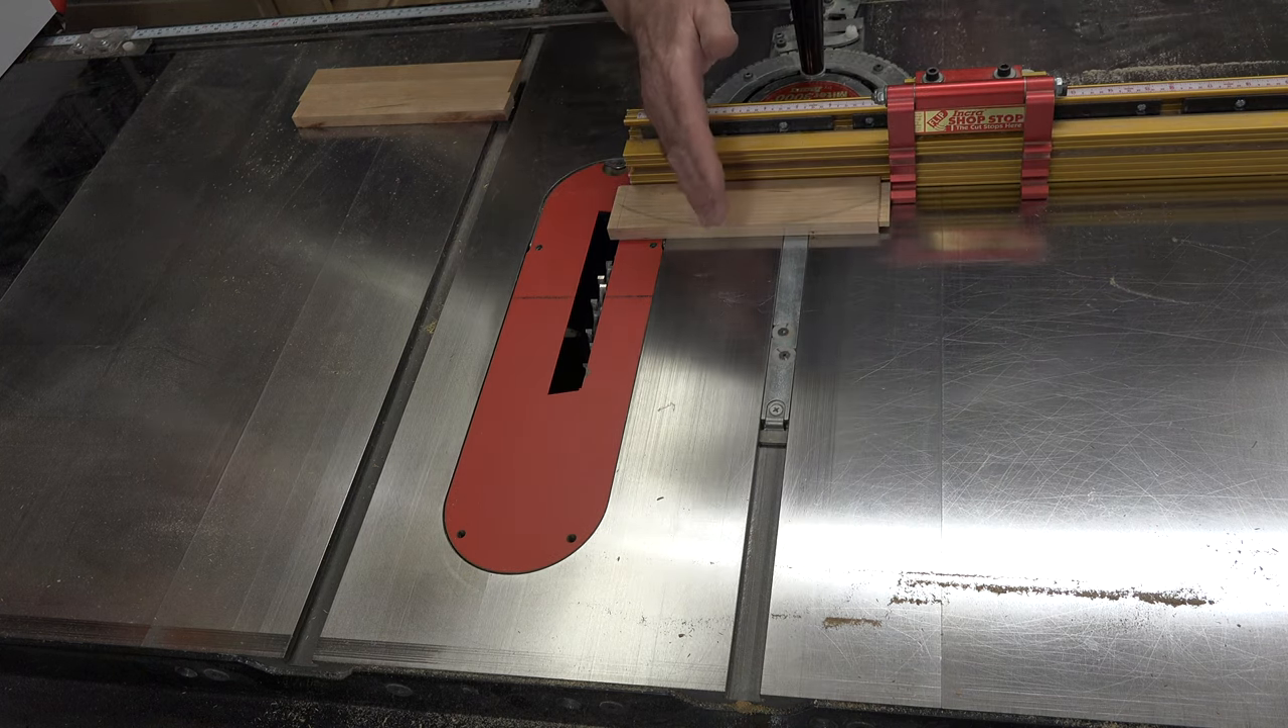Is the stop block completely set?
Yes.